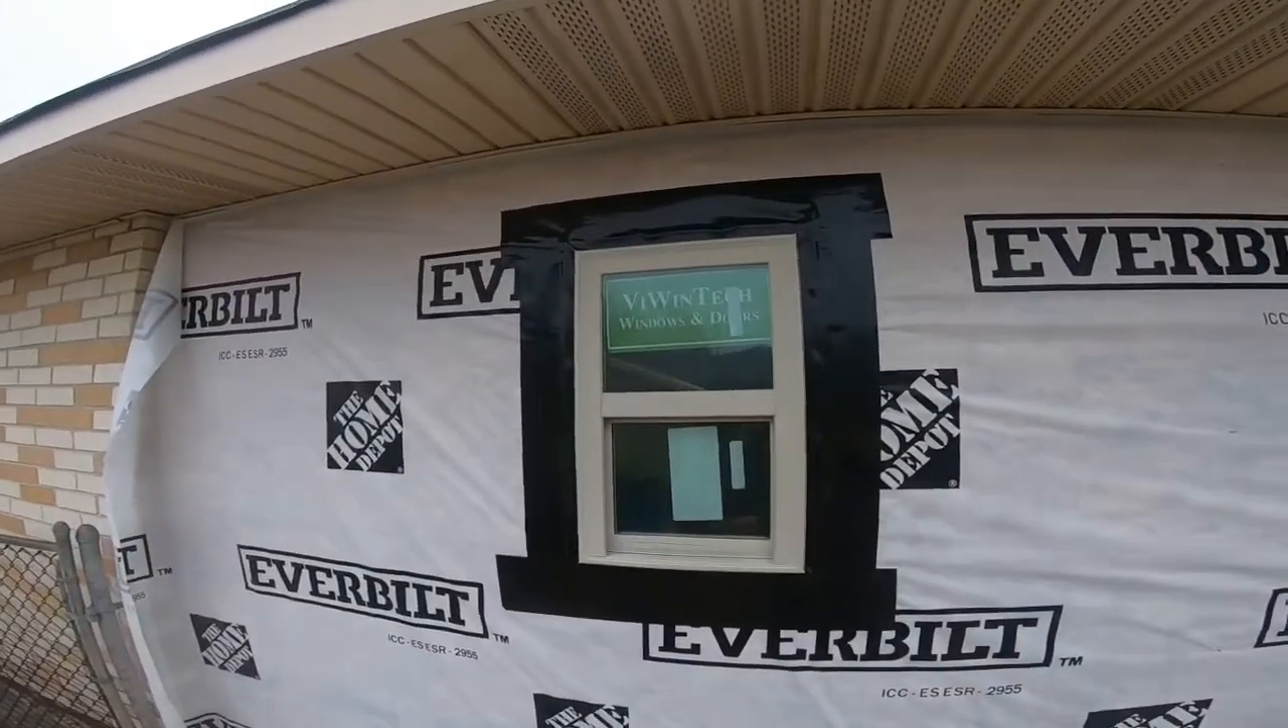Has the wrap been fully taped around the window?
Yes.